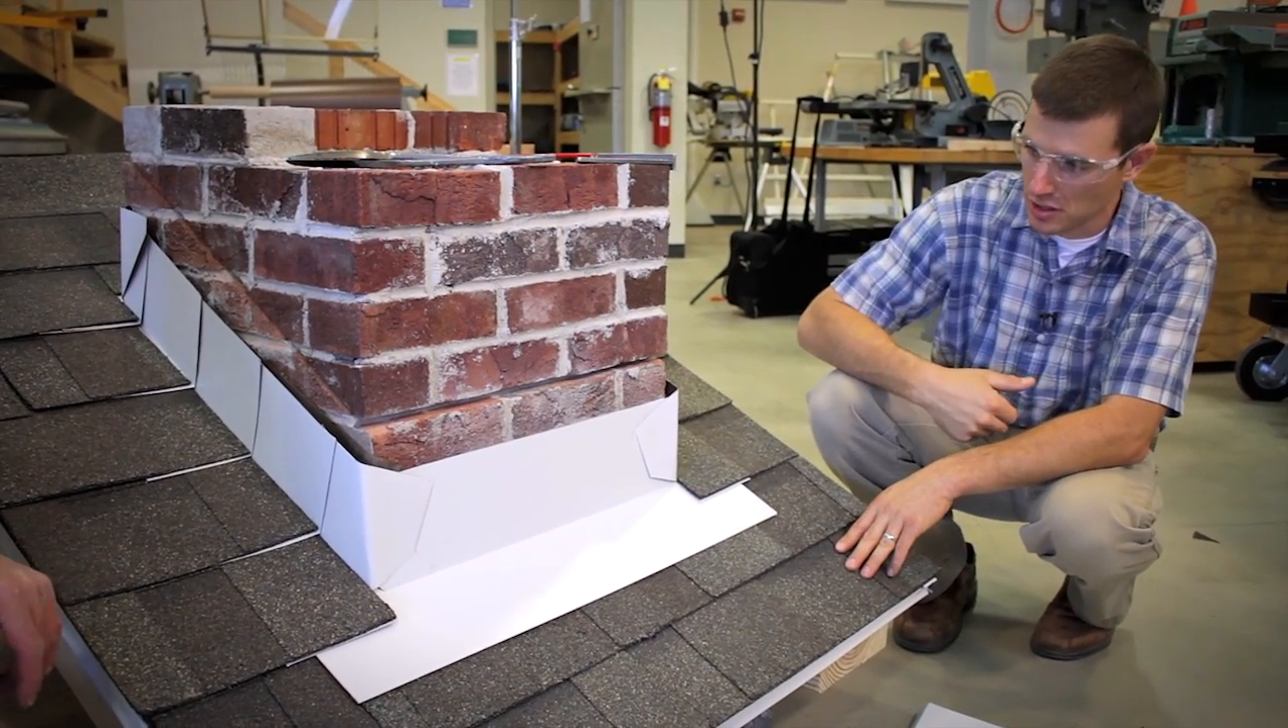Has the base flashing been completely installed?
Yes.